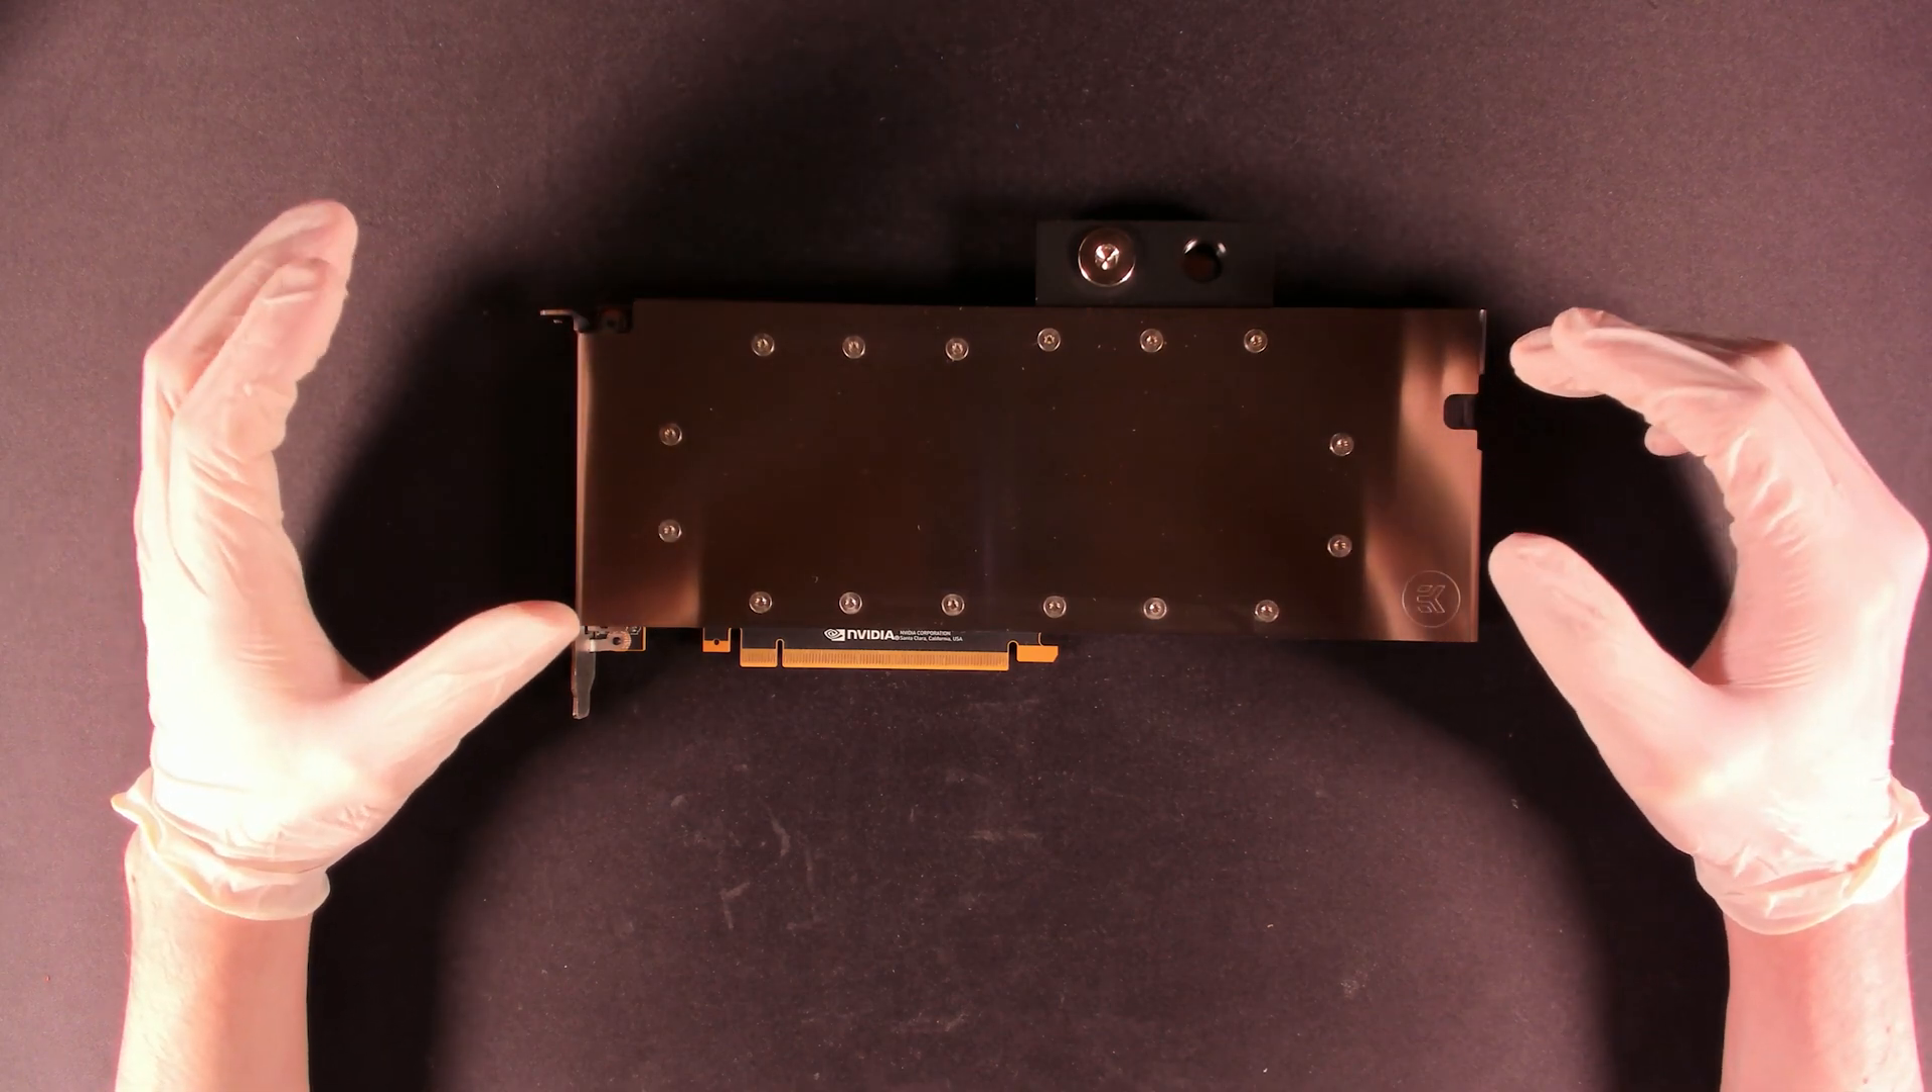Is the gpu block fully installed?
Yes.